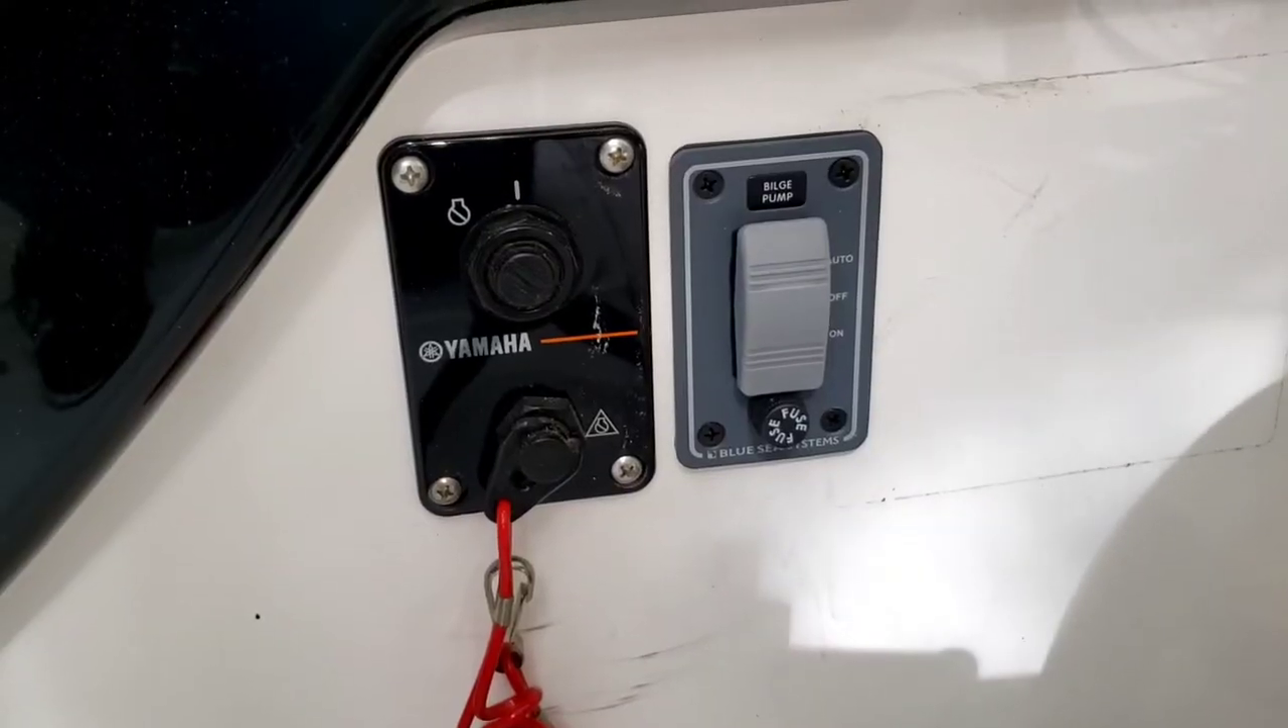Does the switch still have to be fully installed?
No.